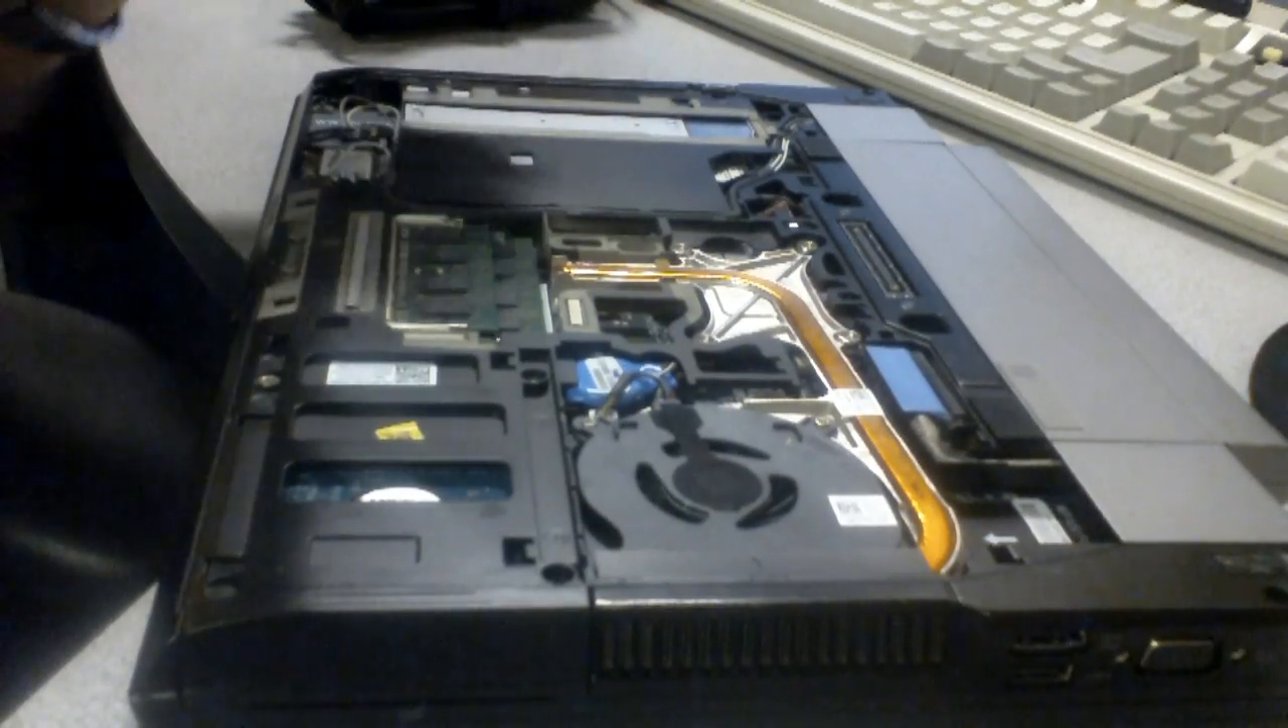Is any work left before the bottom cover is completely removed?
No.